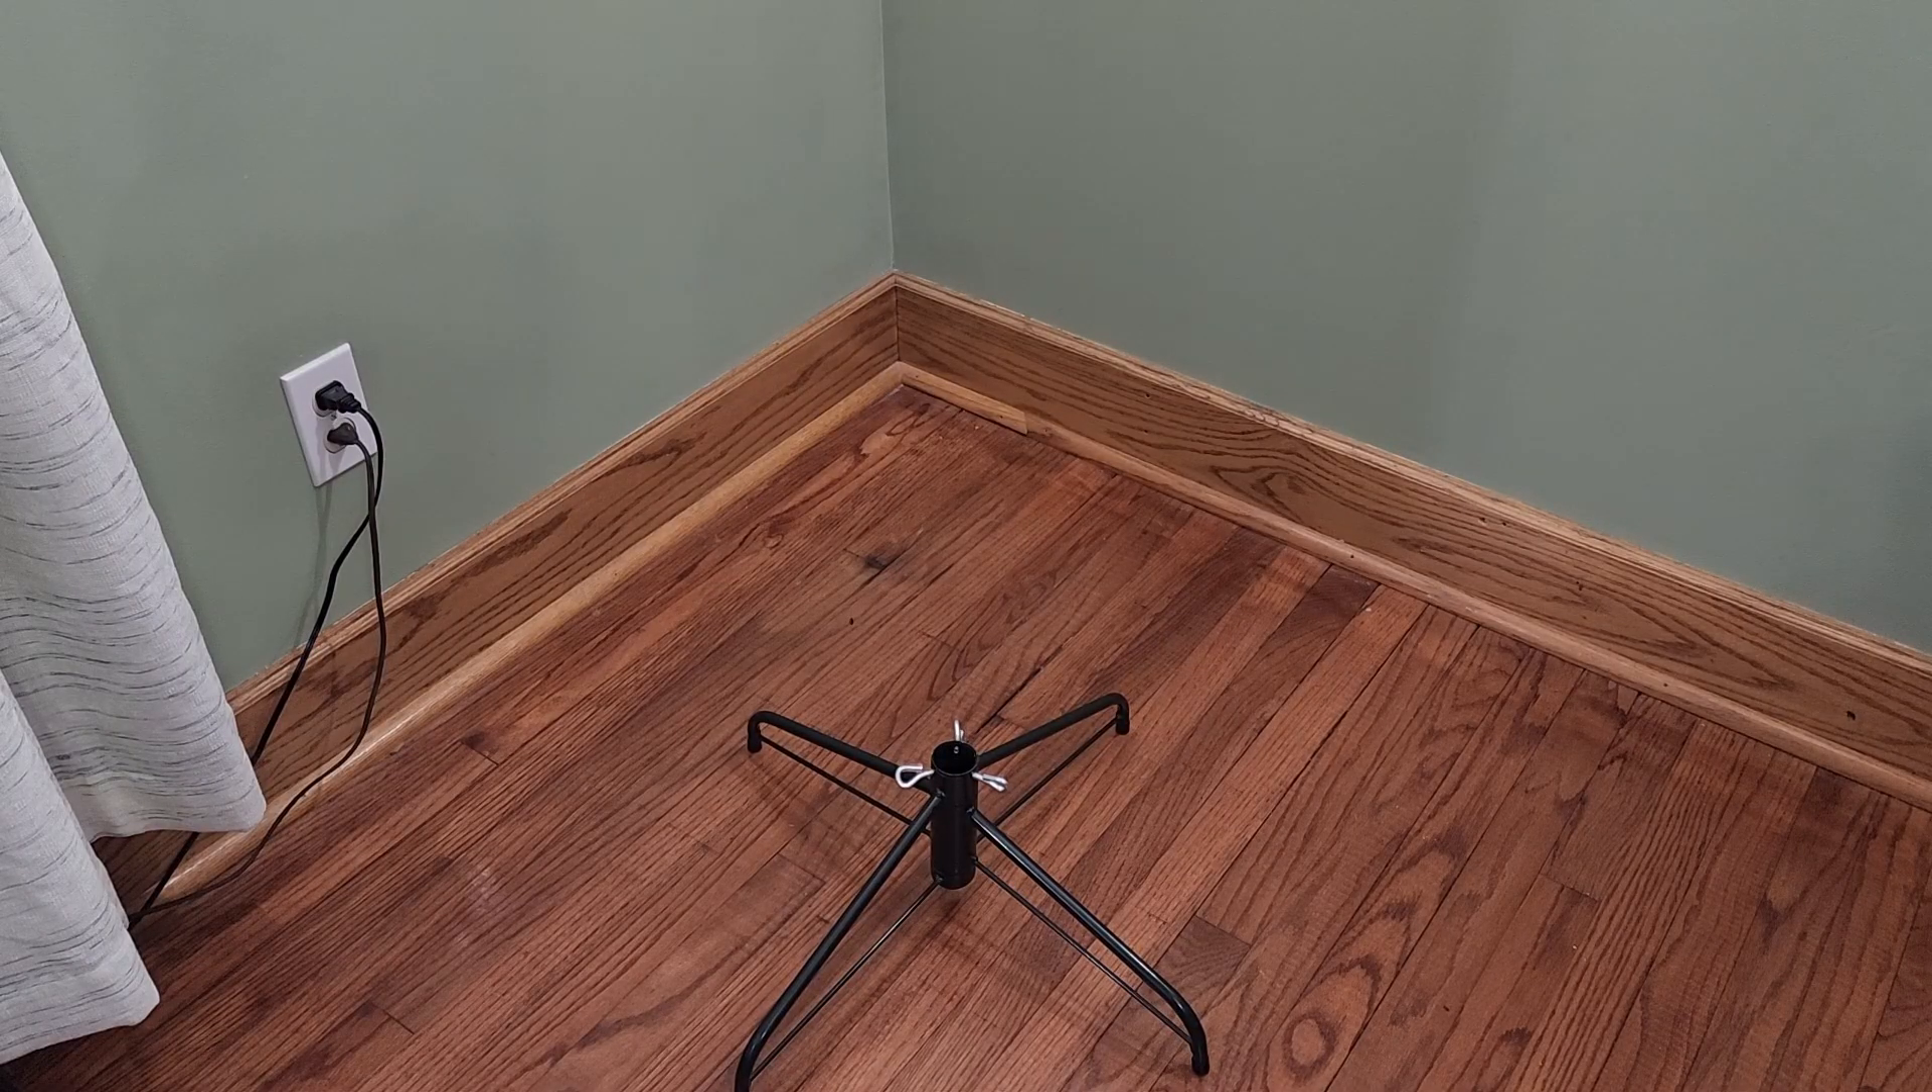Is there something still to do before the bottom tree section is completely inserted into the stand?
Yes.